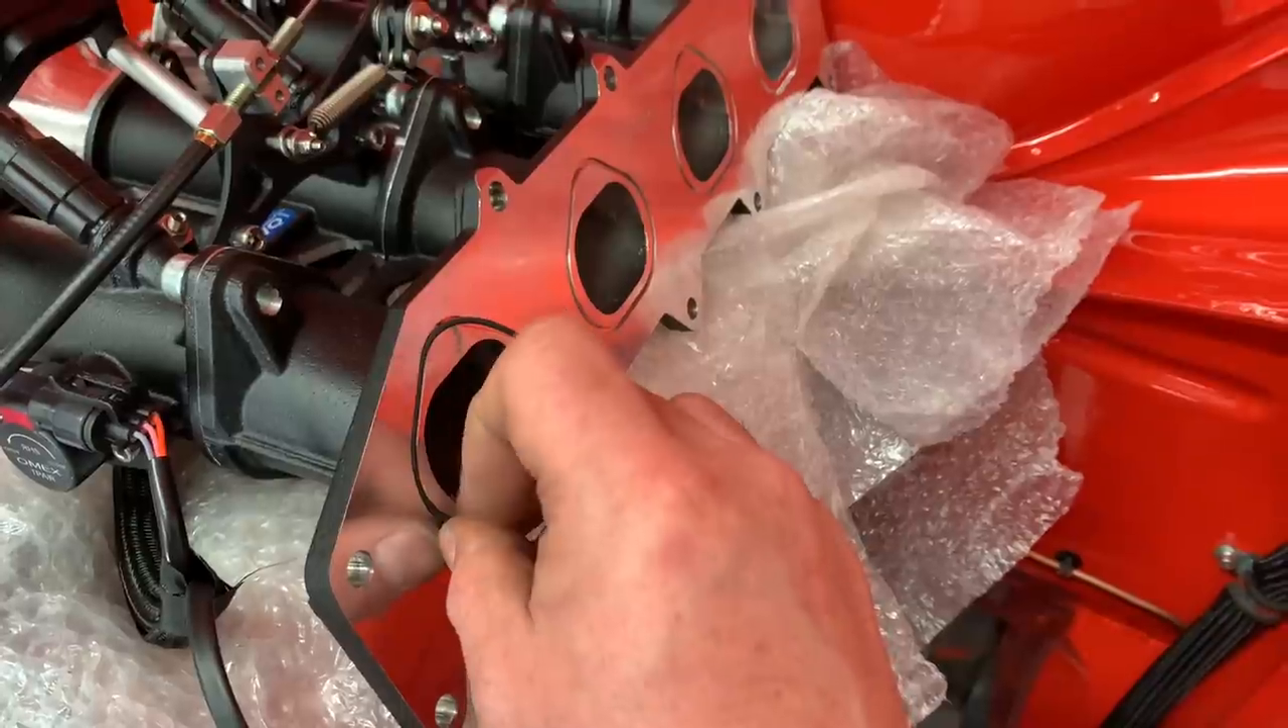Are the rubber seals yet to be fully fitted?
Yes.